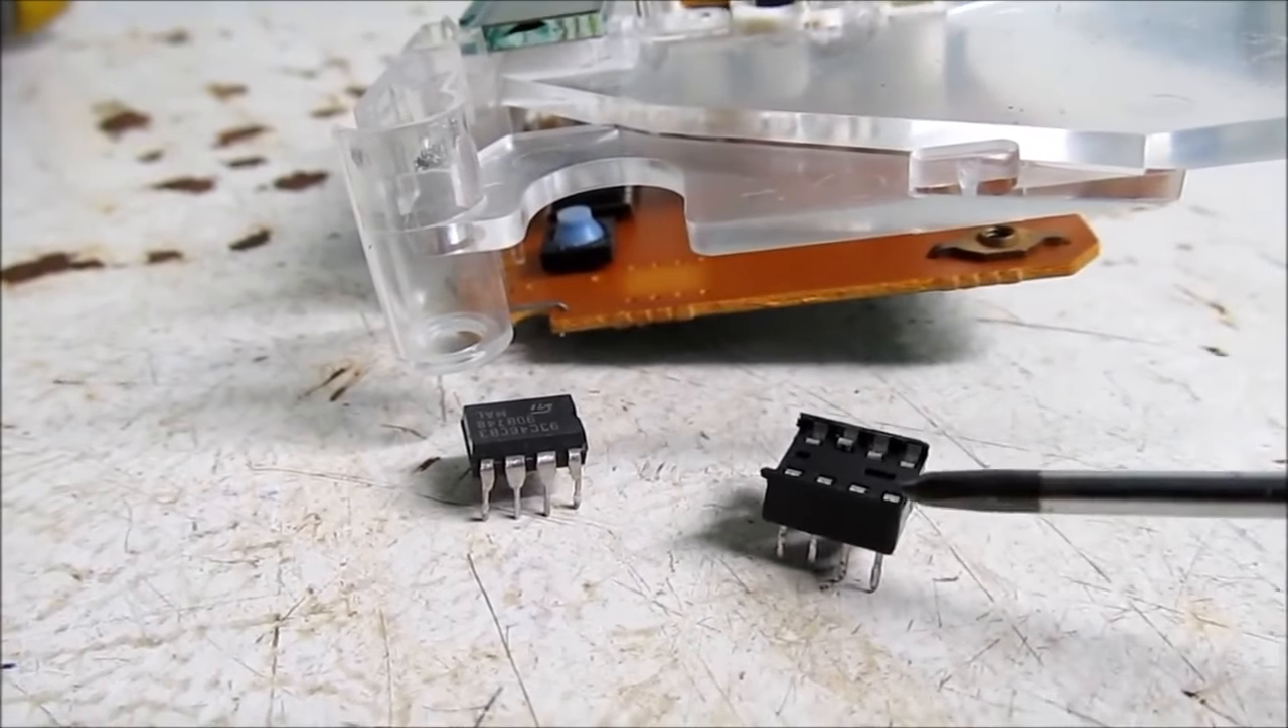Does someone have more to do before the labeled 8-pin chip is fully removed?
No.